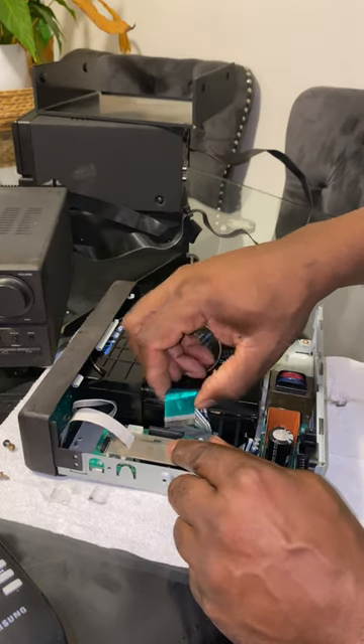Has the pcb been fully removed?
No.